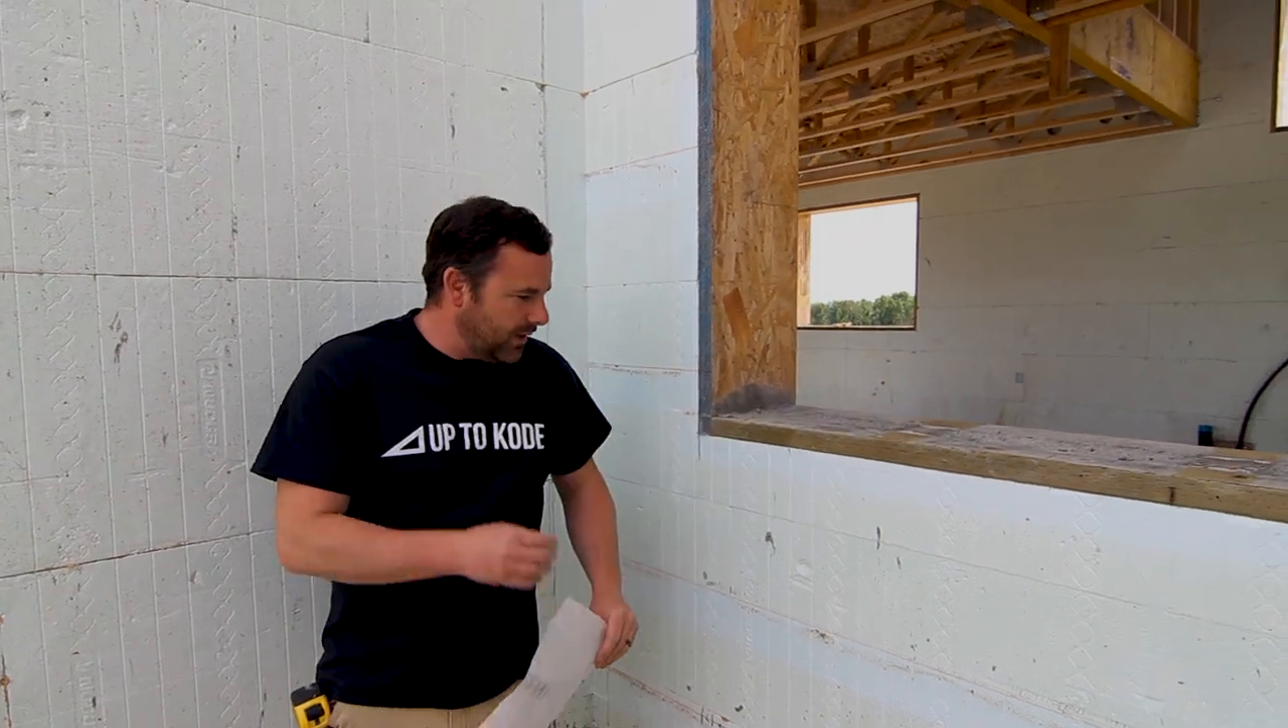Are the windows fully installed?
No.